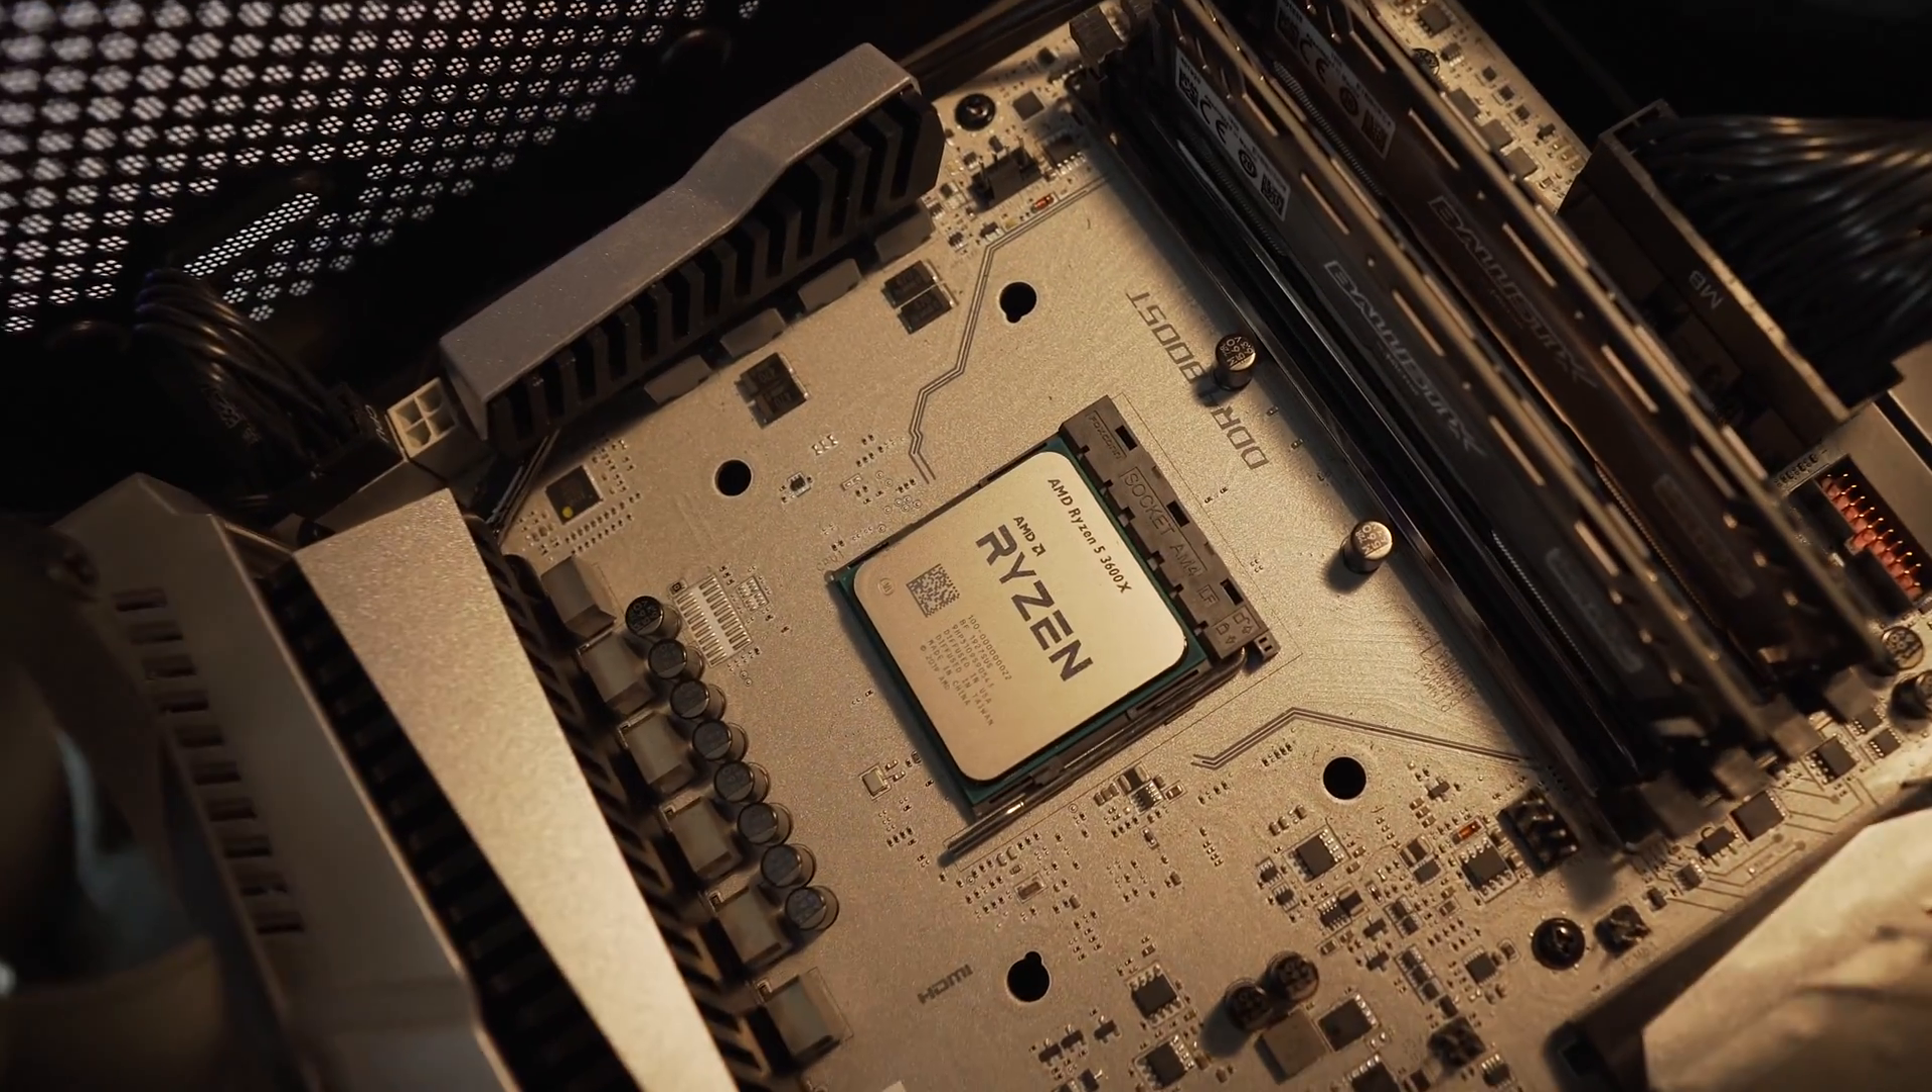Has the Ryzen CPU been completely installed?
Yes.